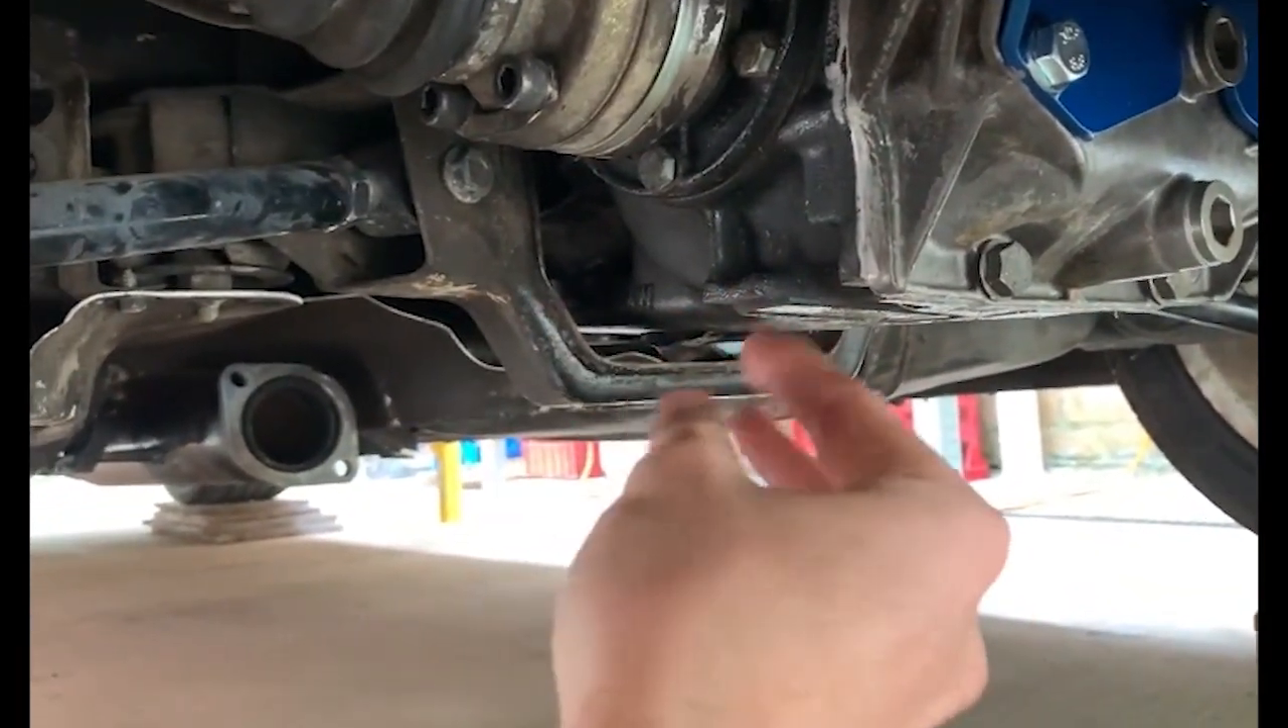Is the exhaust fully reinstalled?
No.